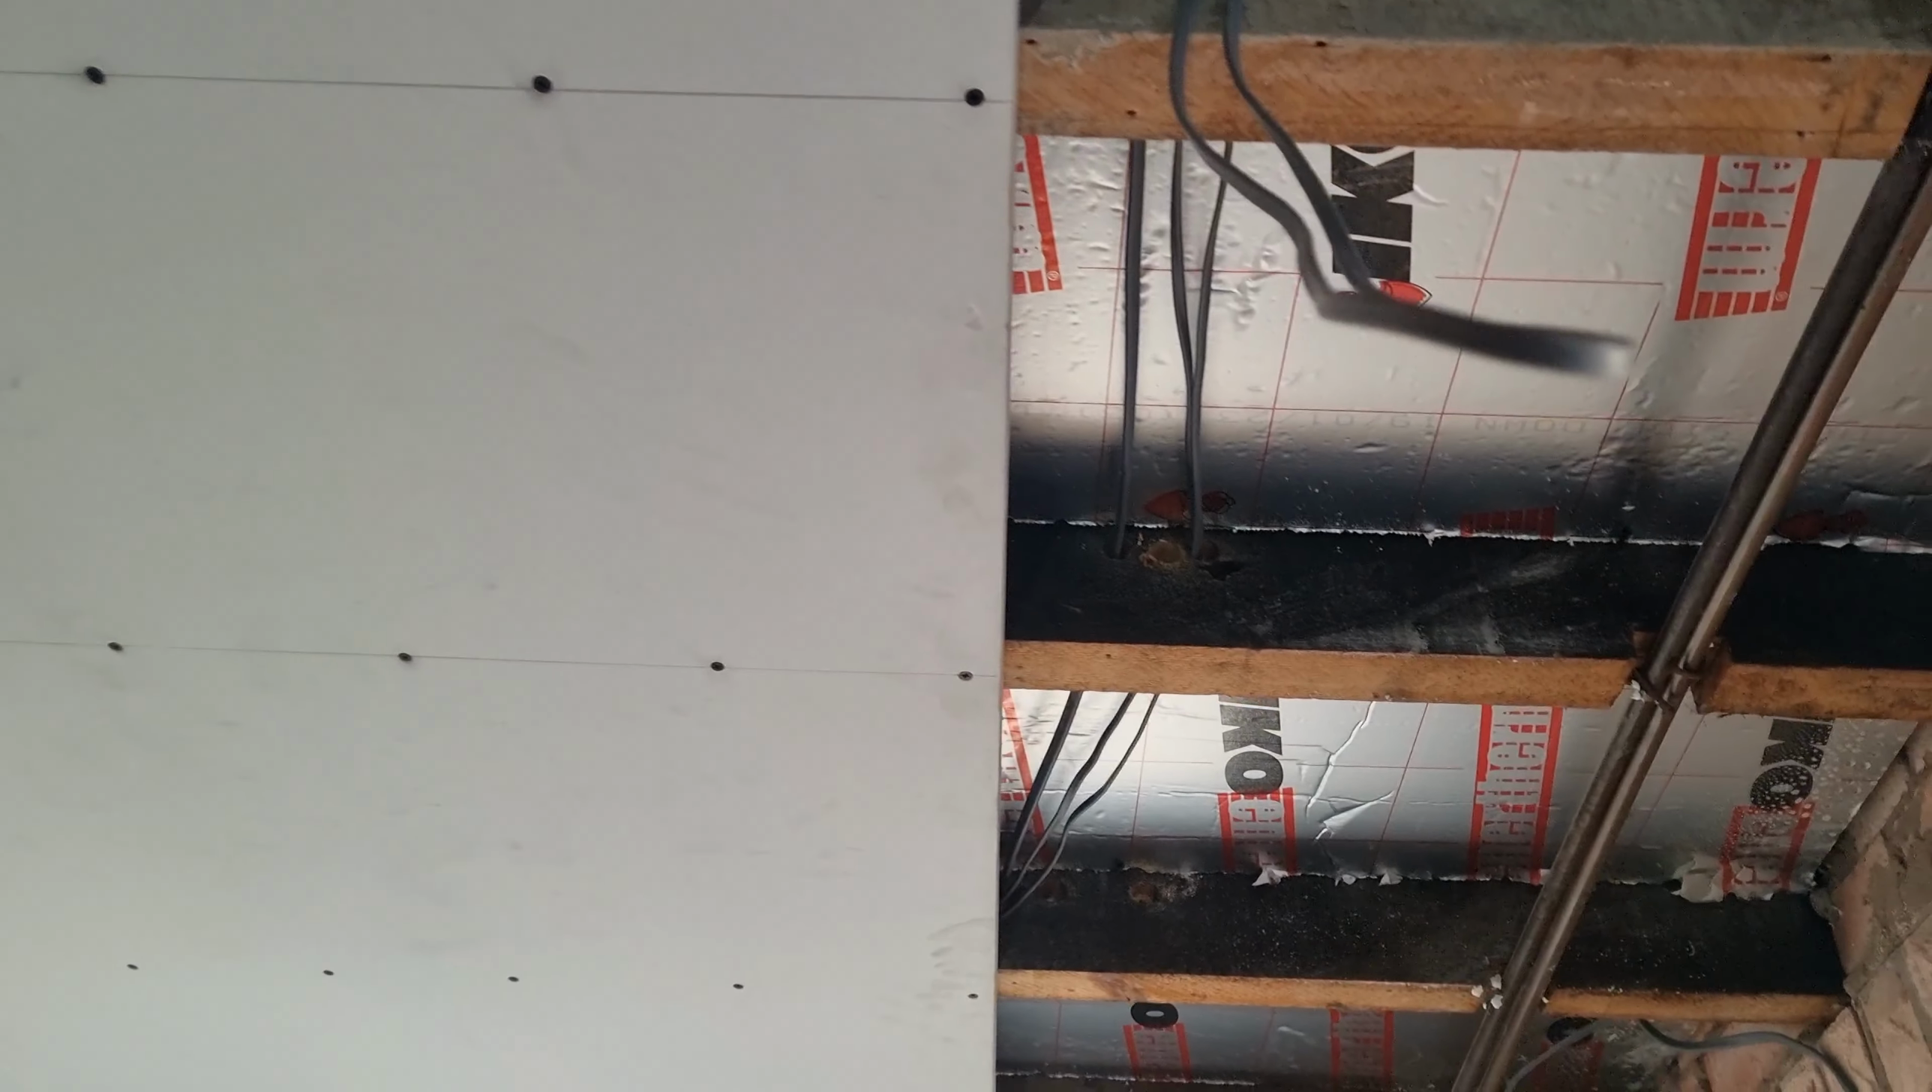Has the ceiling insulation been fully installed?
Yes.